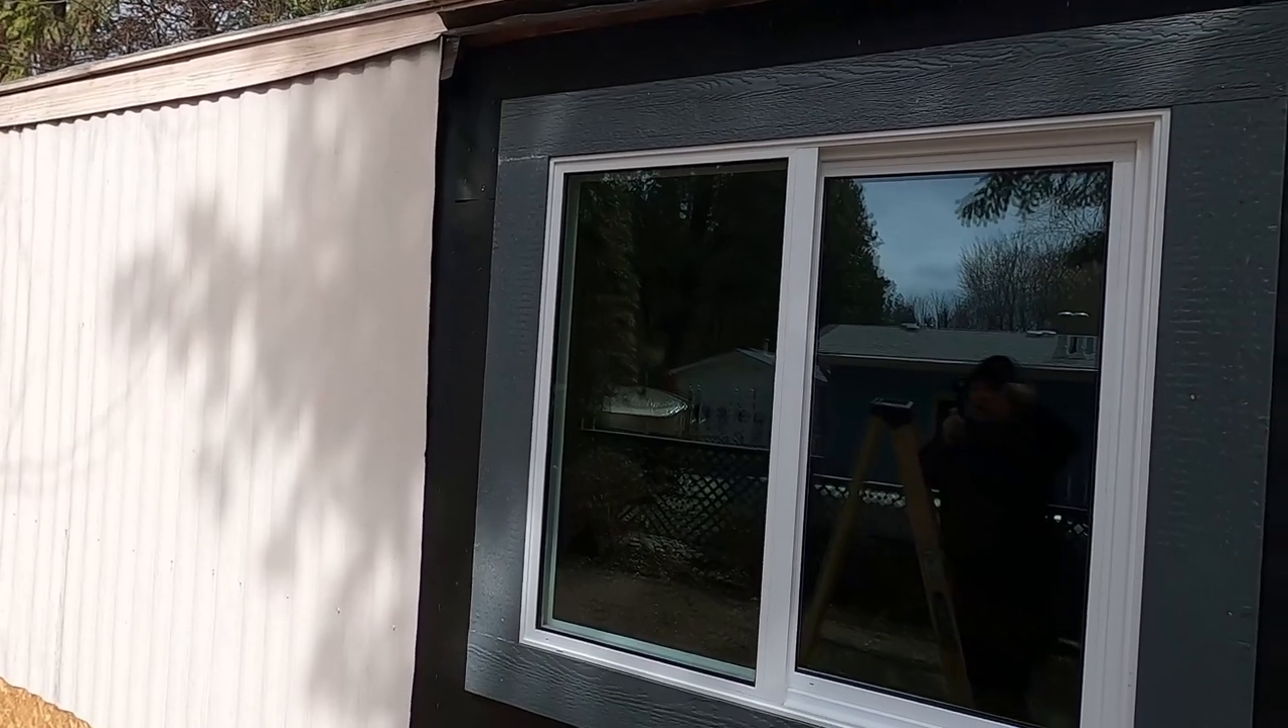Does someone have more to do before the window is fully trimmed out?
No.